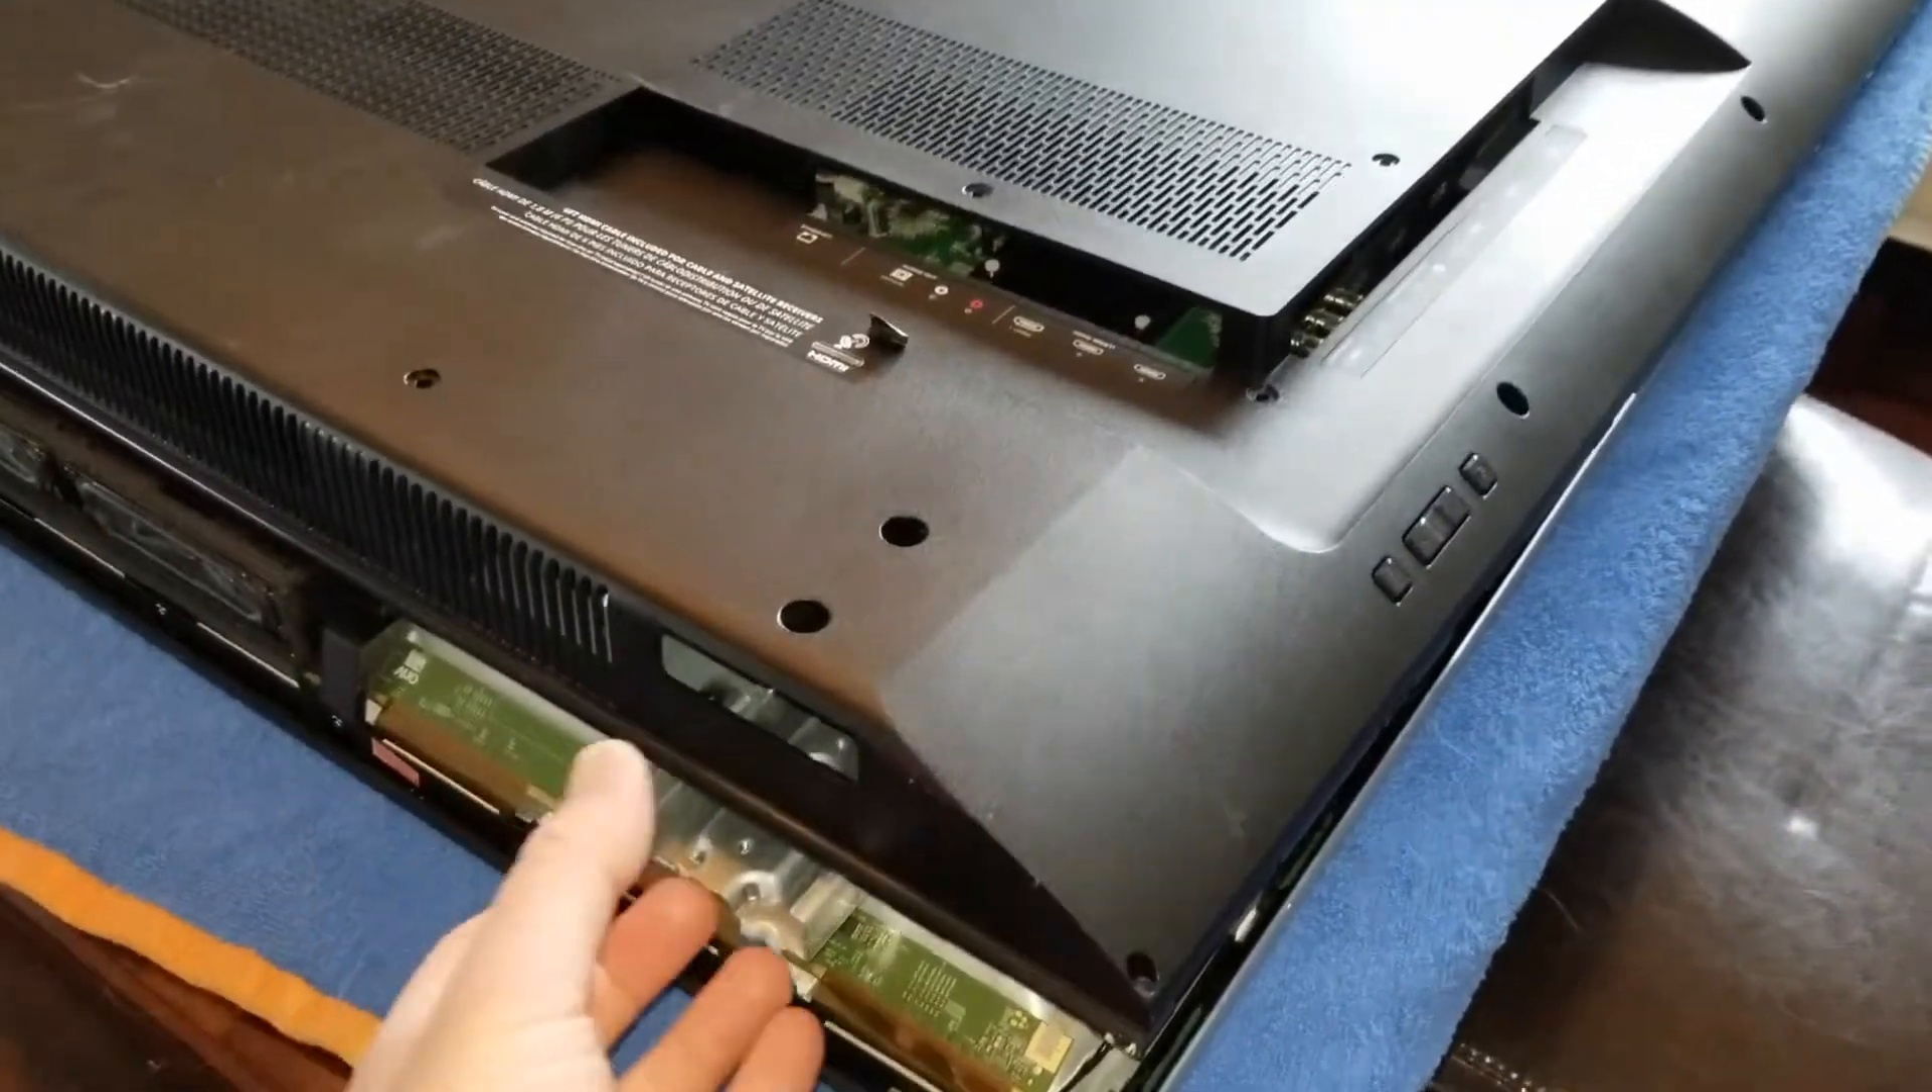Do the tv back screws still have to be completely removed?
No.